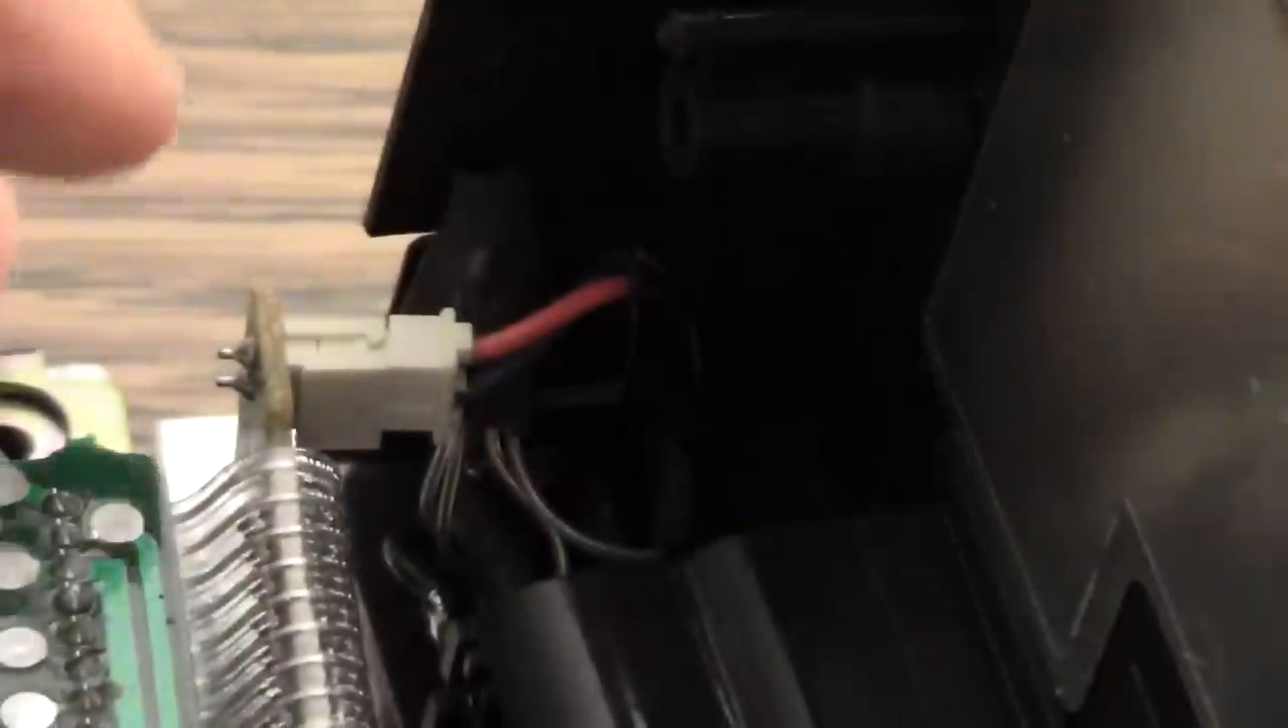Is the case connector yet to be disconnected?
Yes.